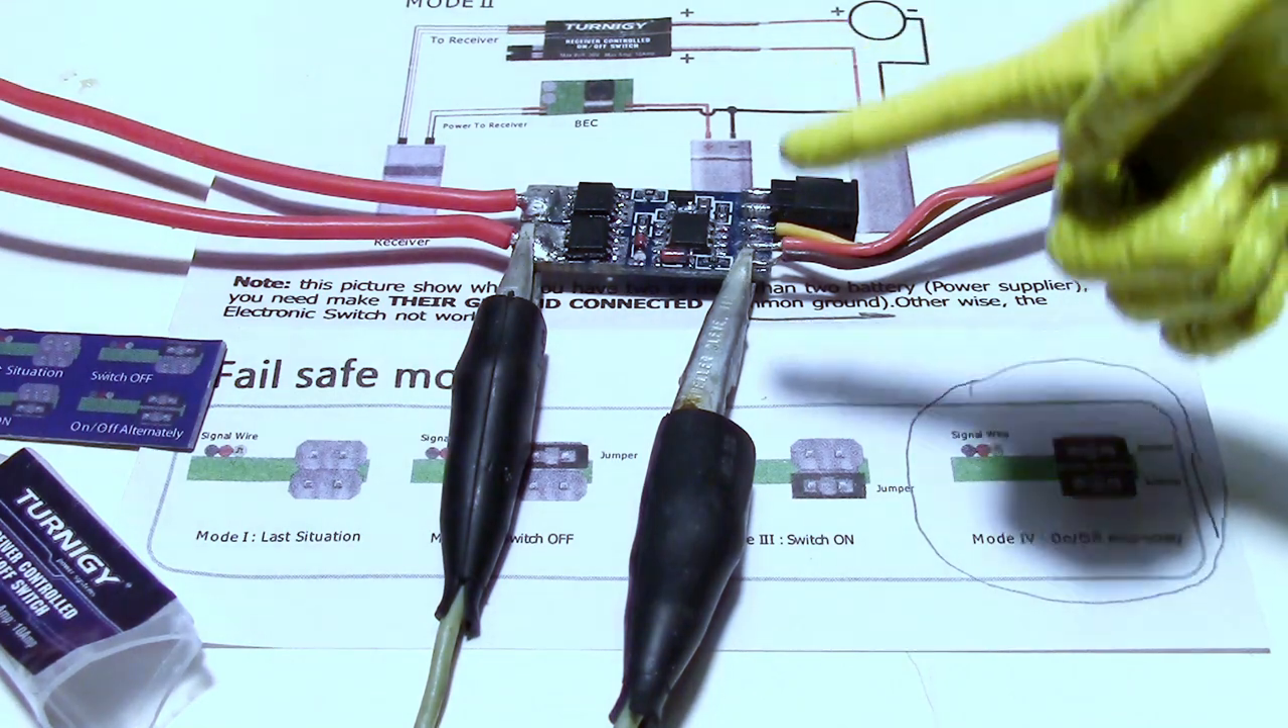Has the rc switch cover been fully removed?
Yes.